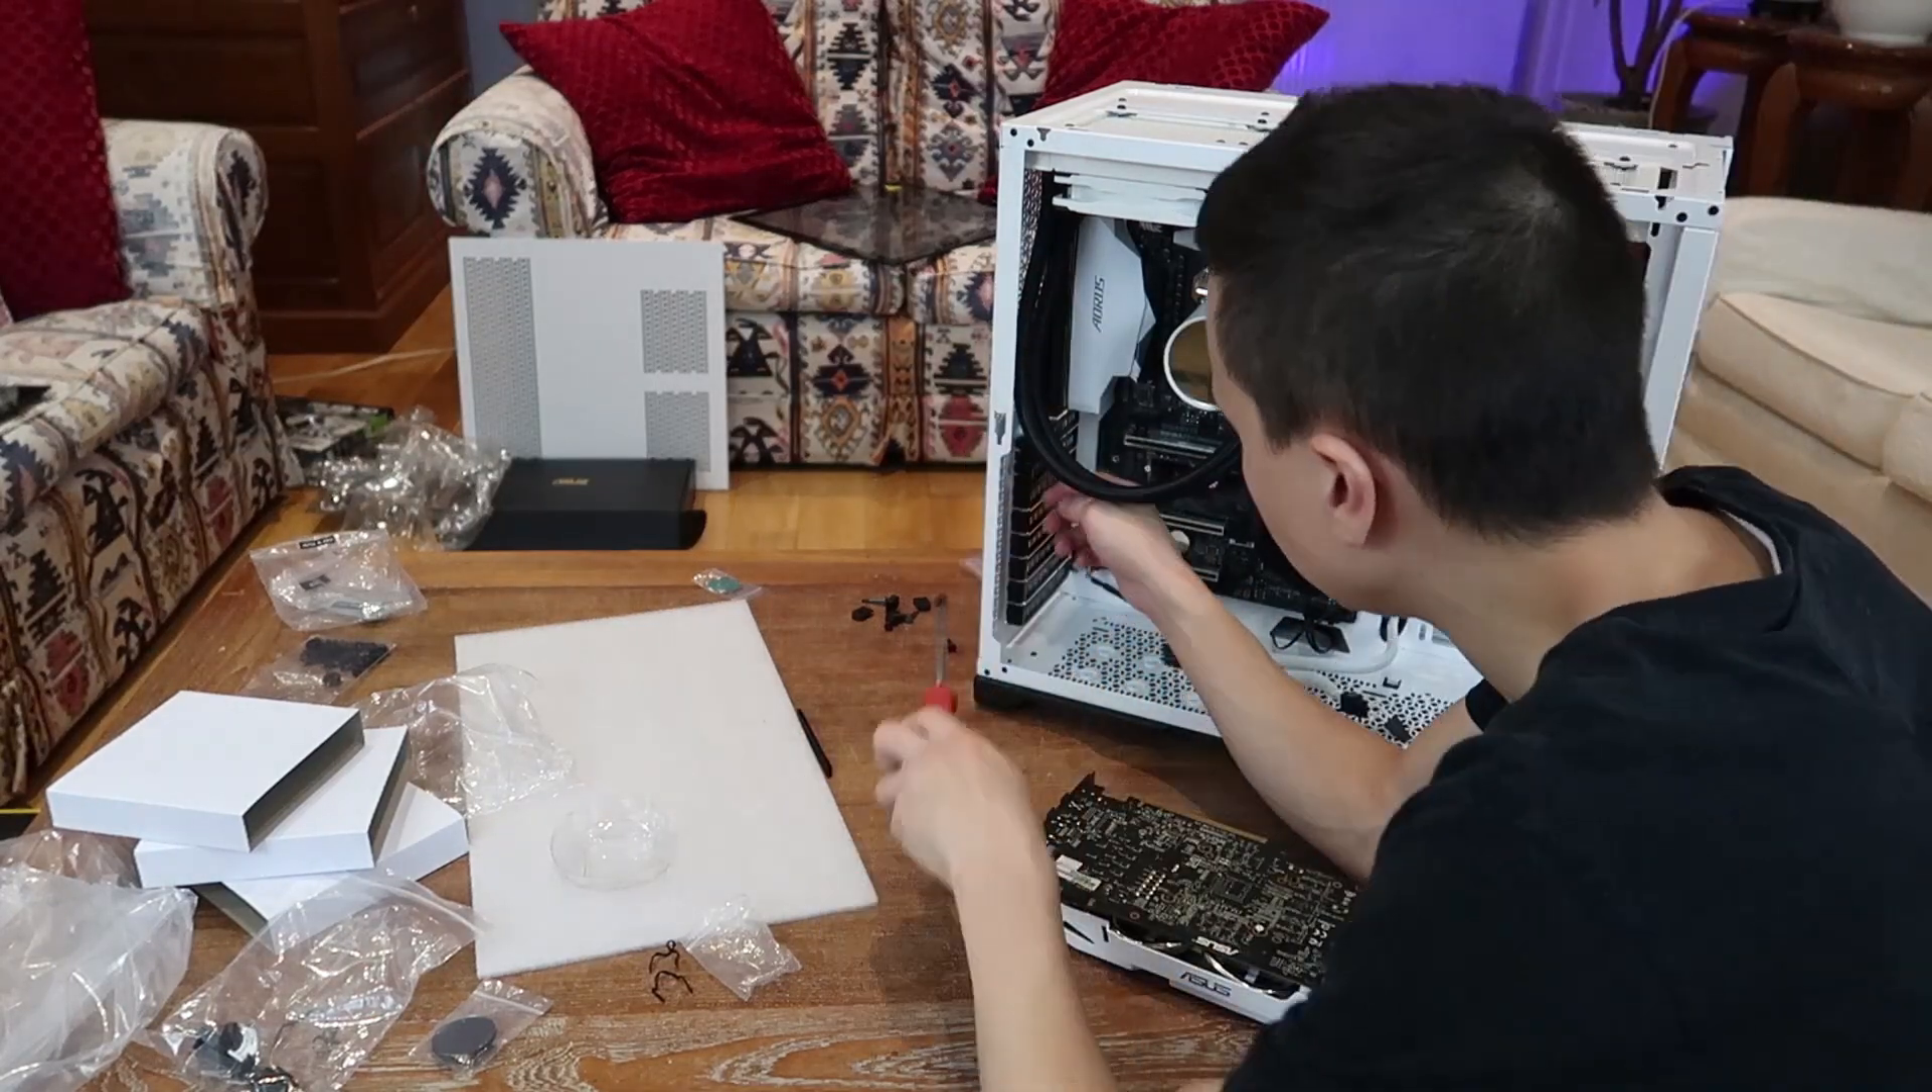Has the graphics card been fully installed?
No.